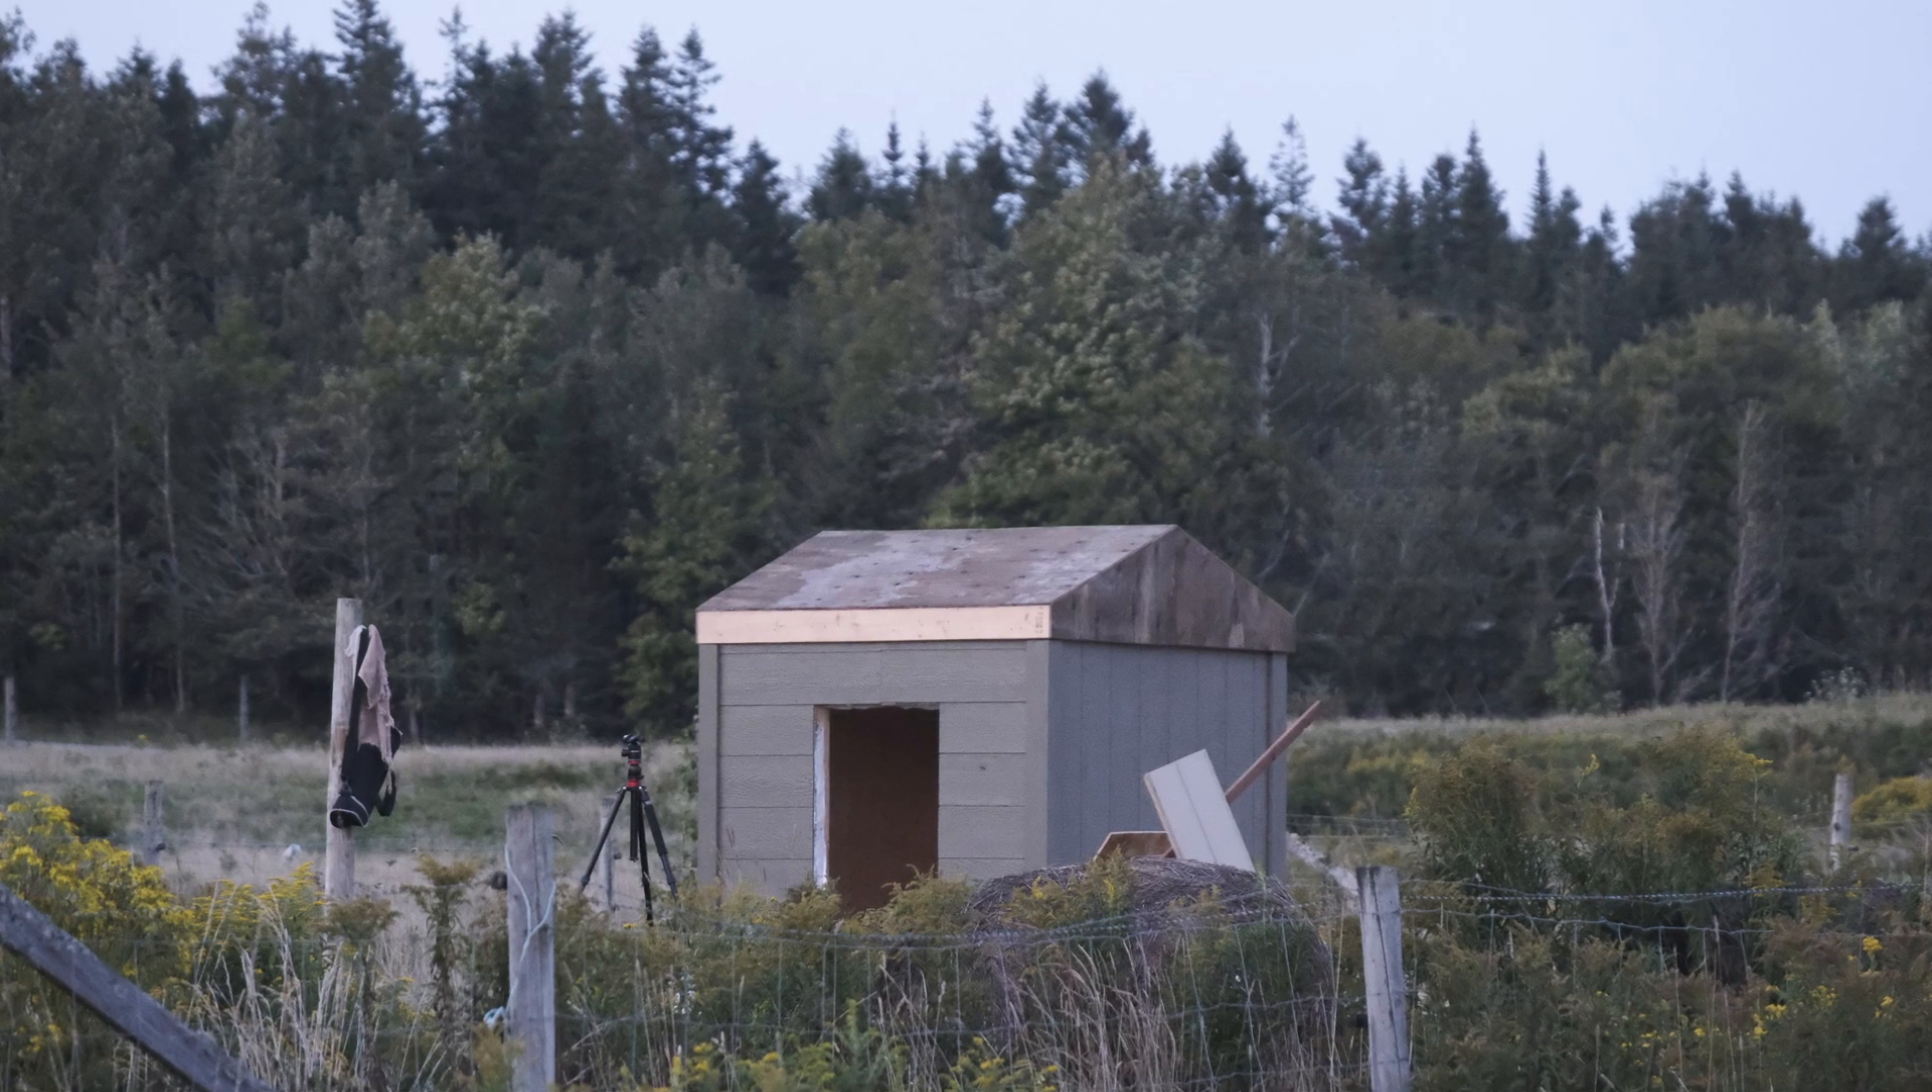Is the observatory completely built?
No.